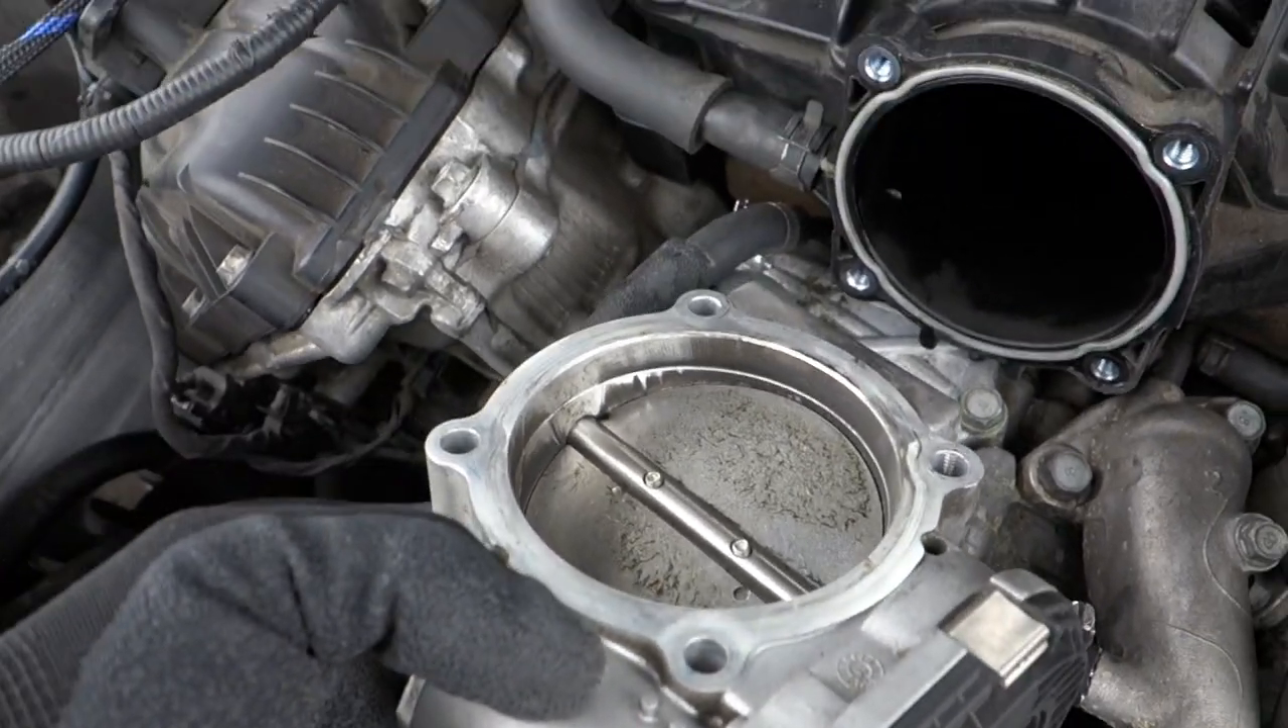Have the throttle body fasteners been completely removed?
Yes.